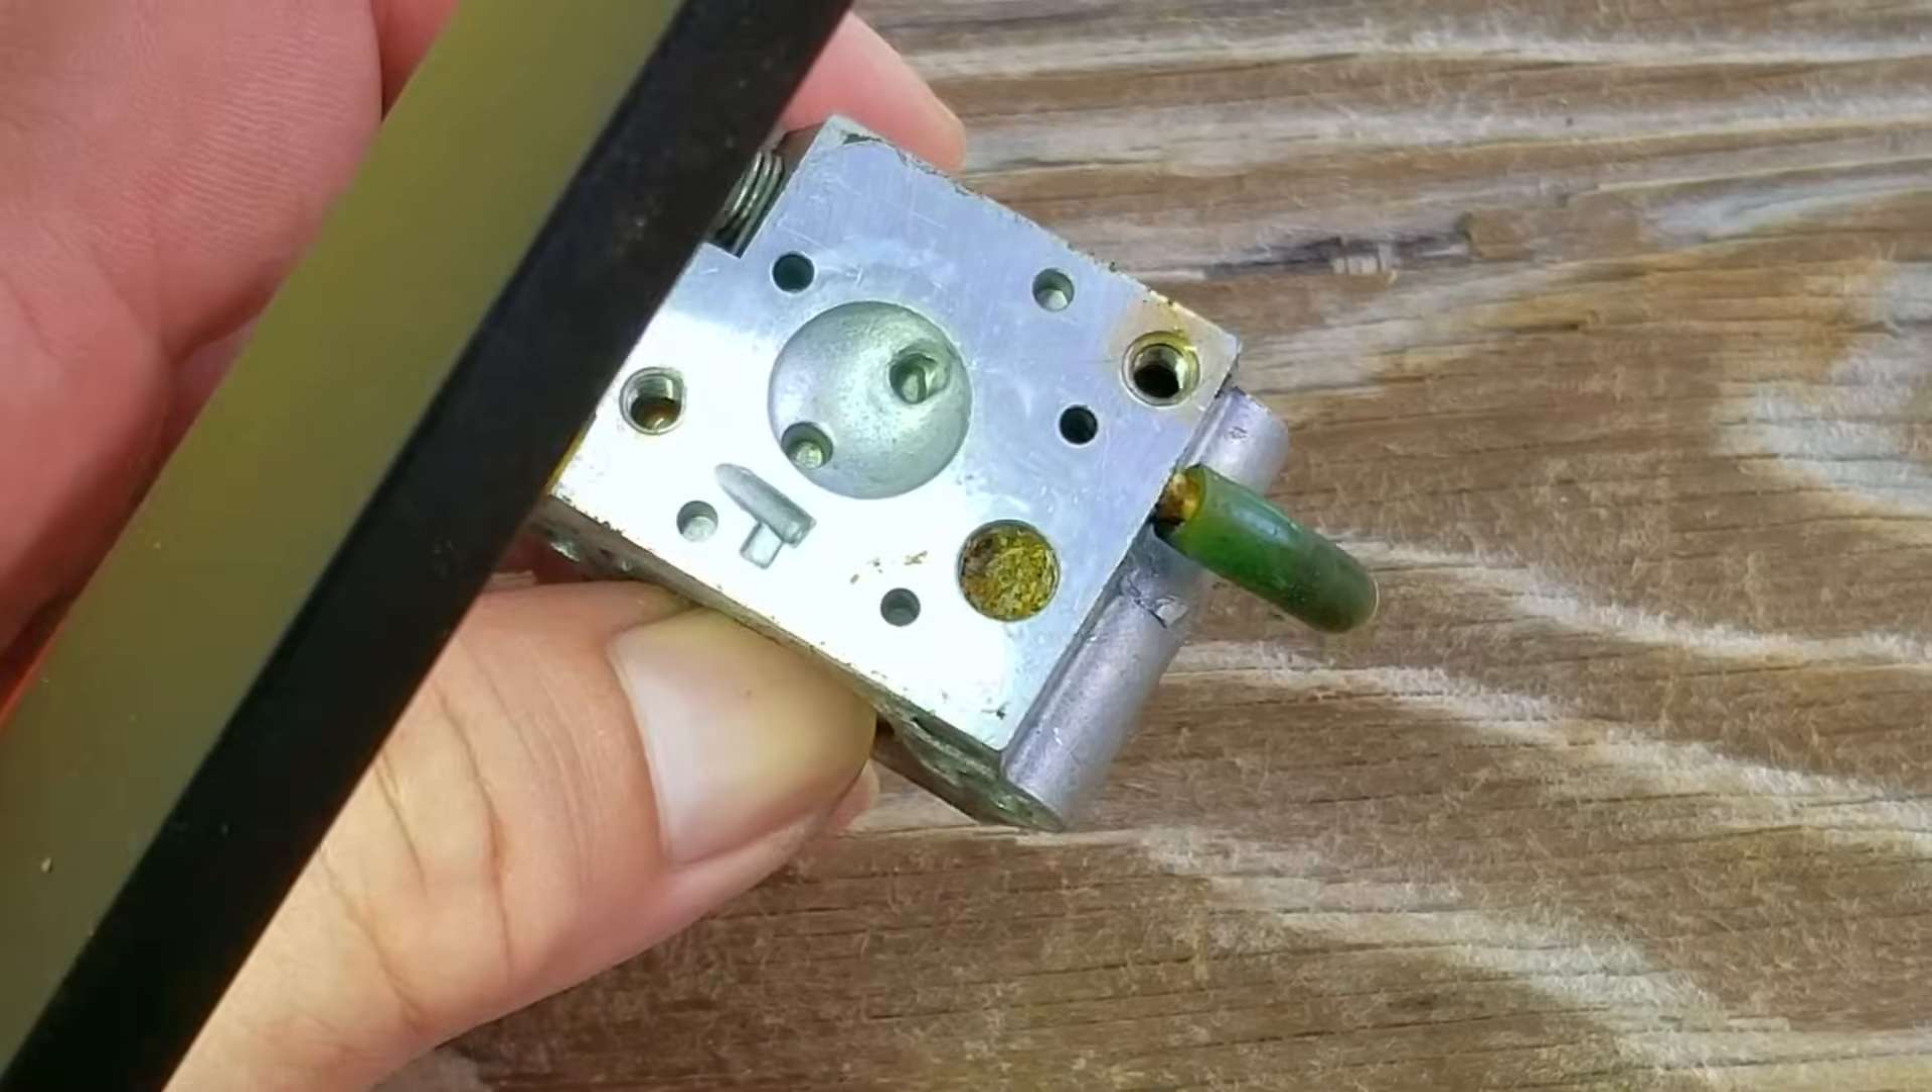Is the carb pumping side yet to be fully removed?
No.